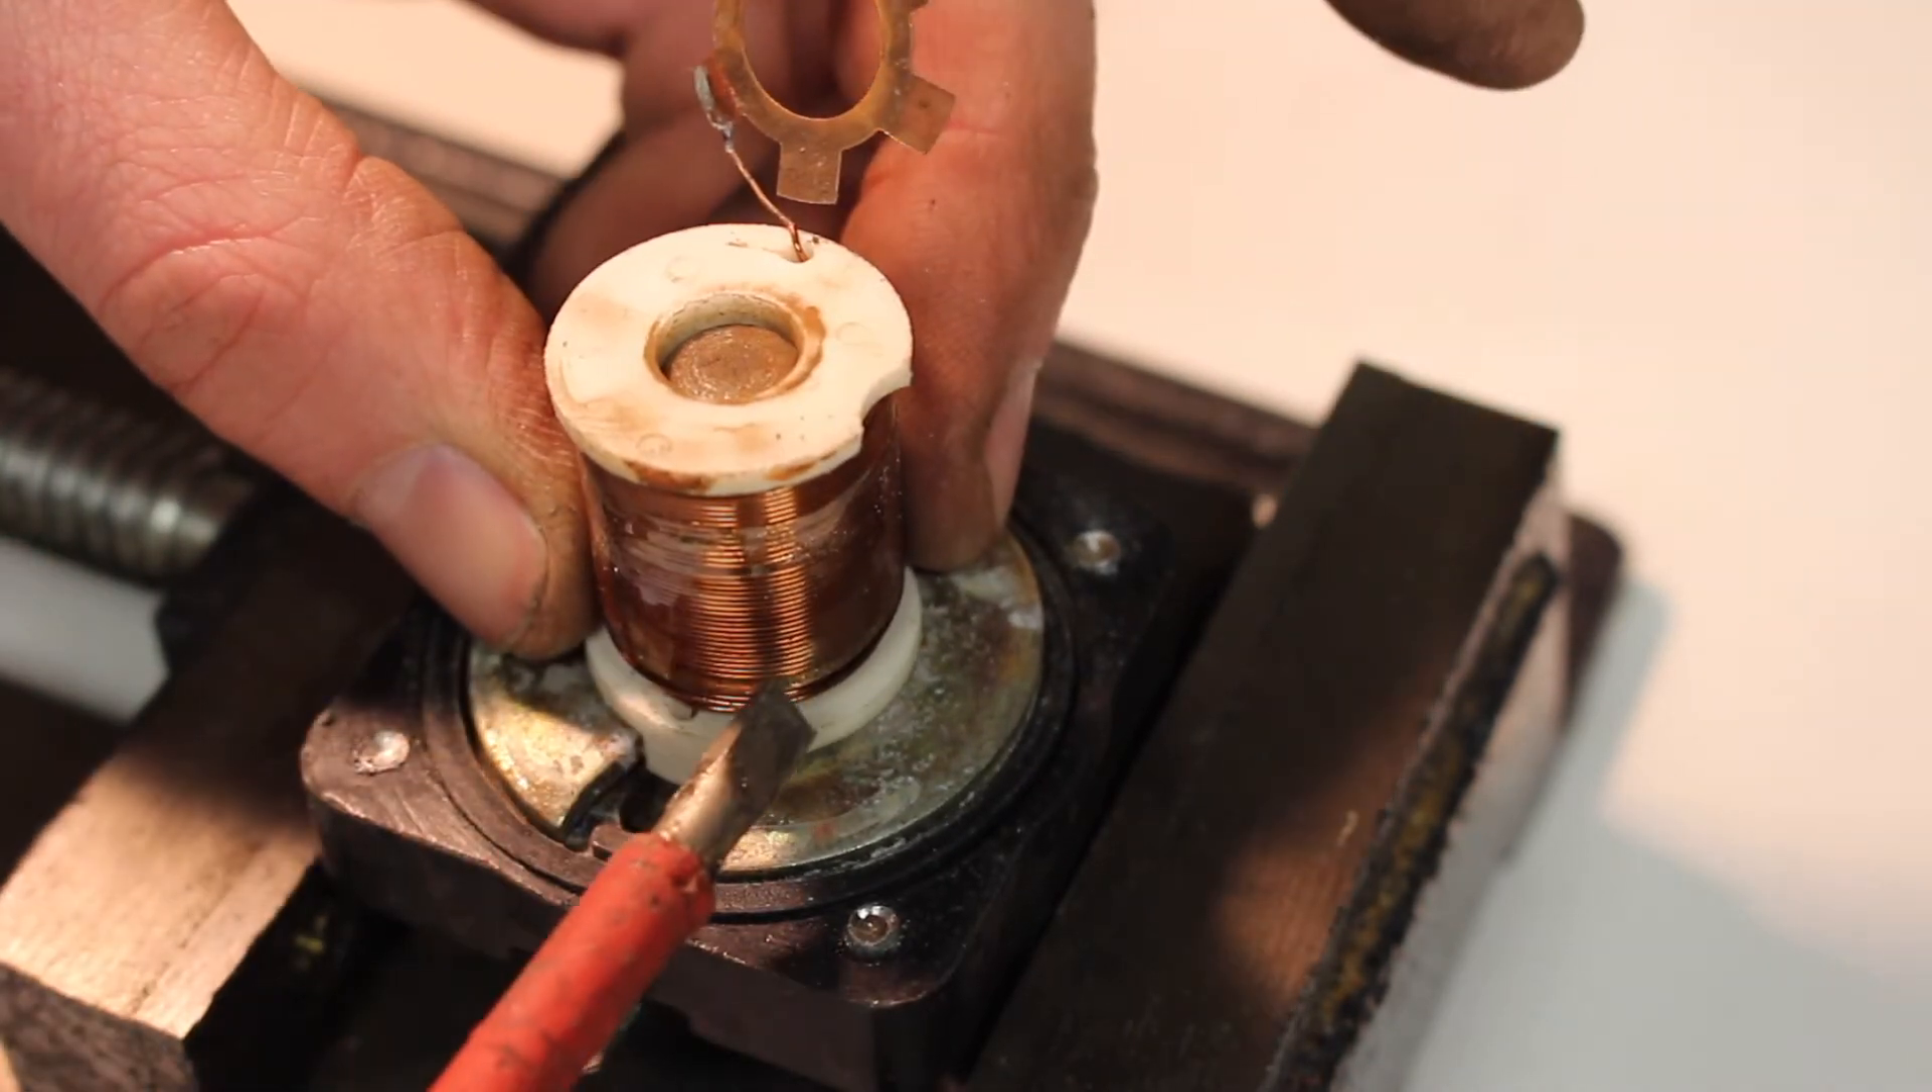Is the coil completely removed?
No.